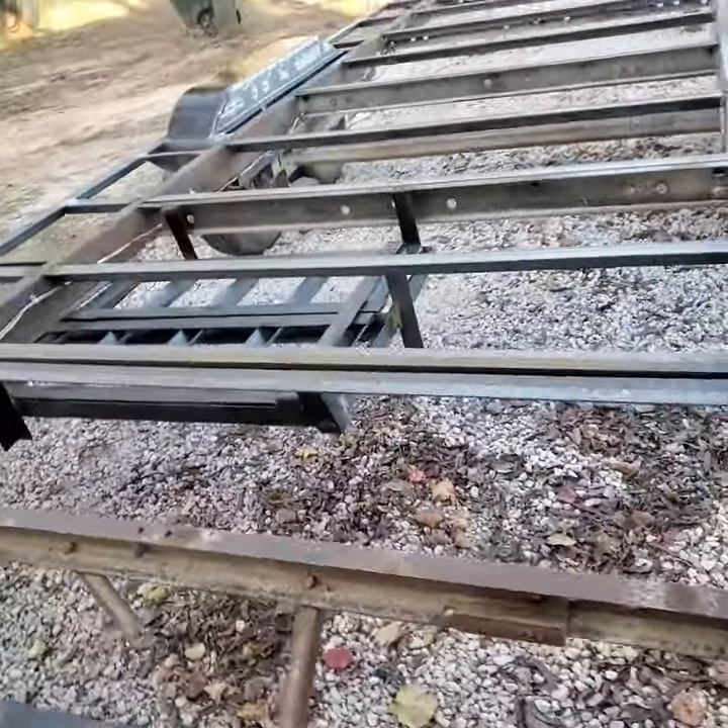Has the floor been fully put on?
No.